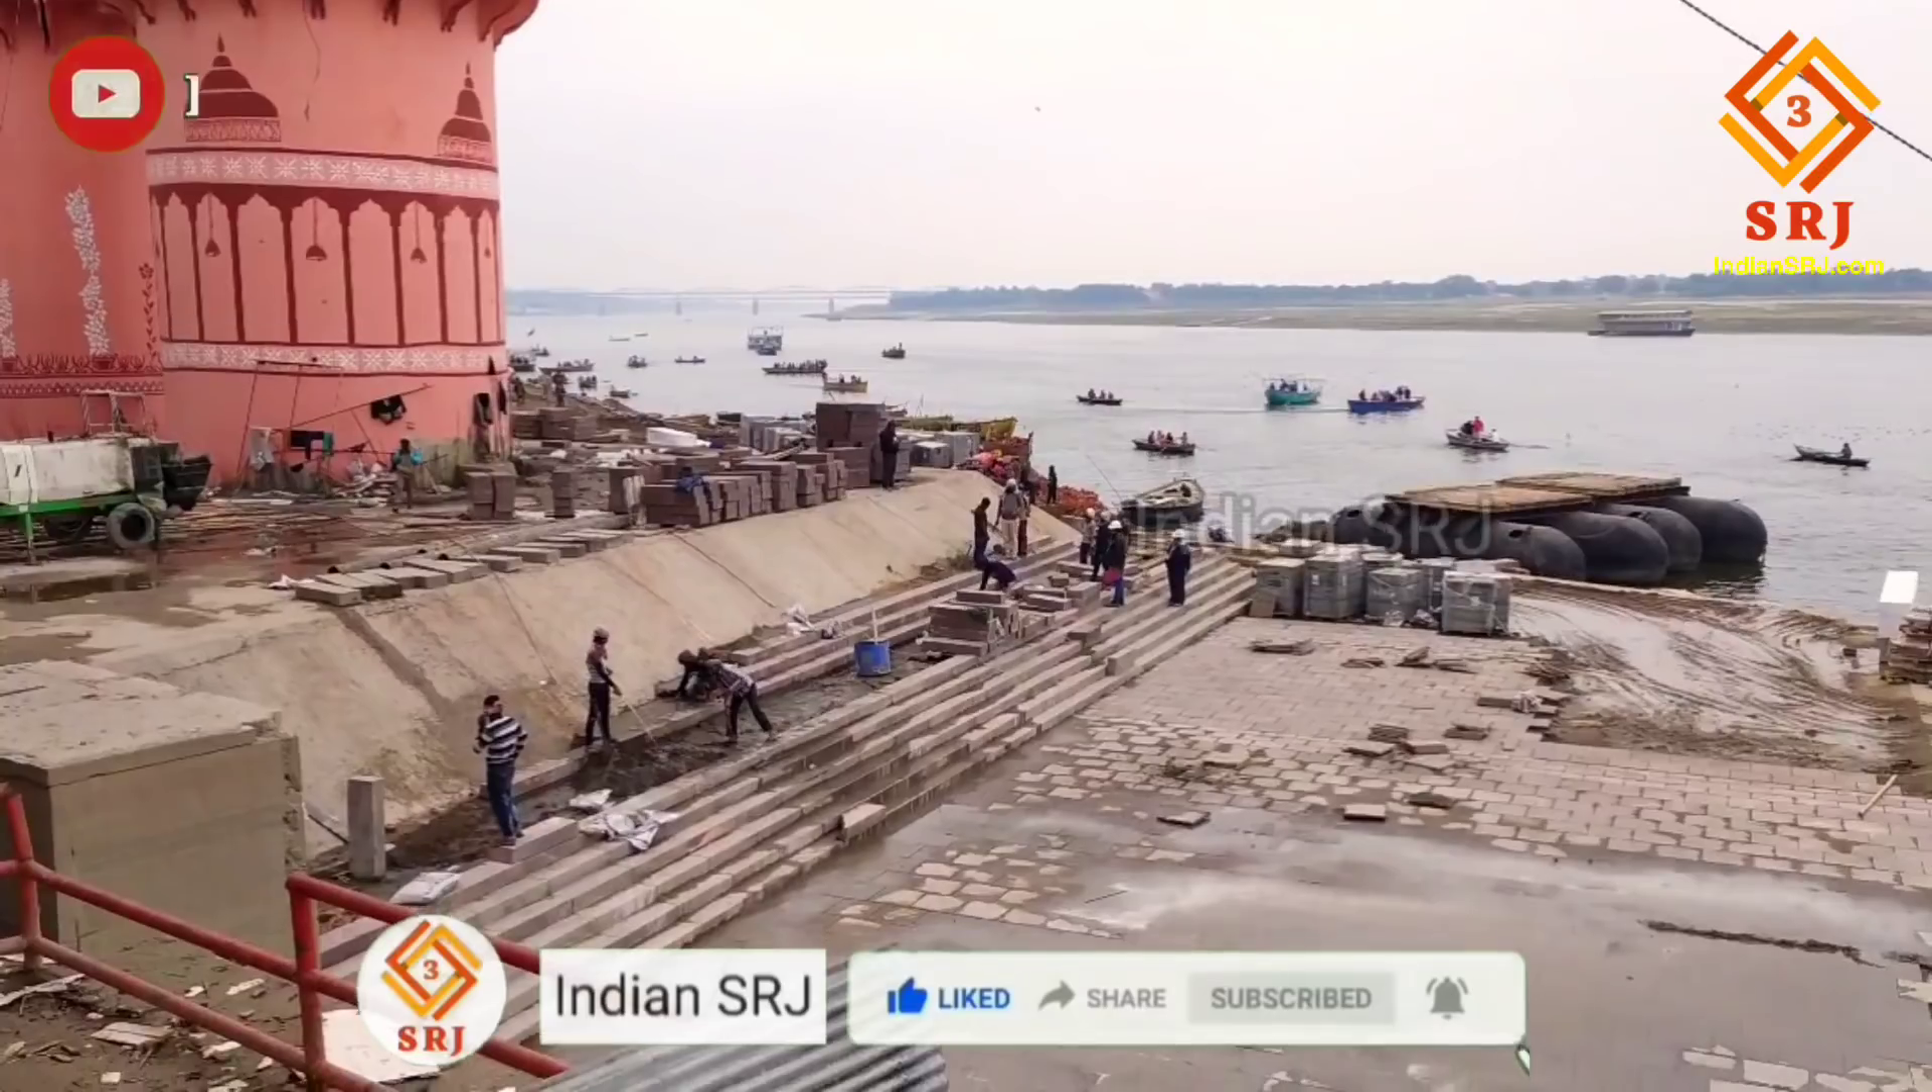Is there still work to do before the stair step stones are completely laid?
Yes.